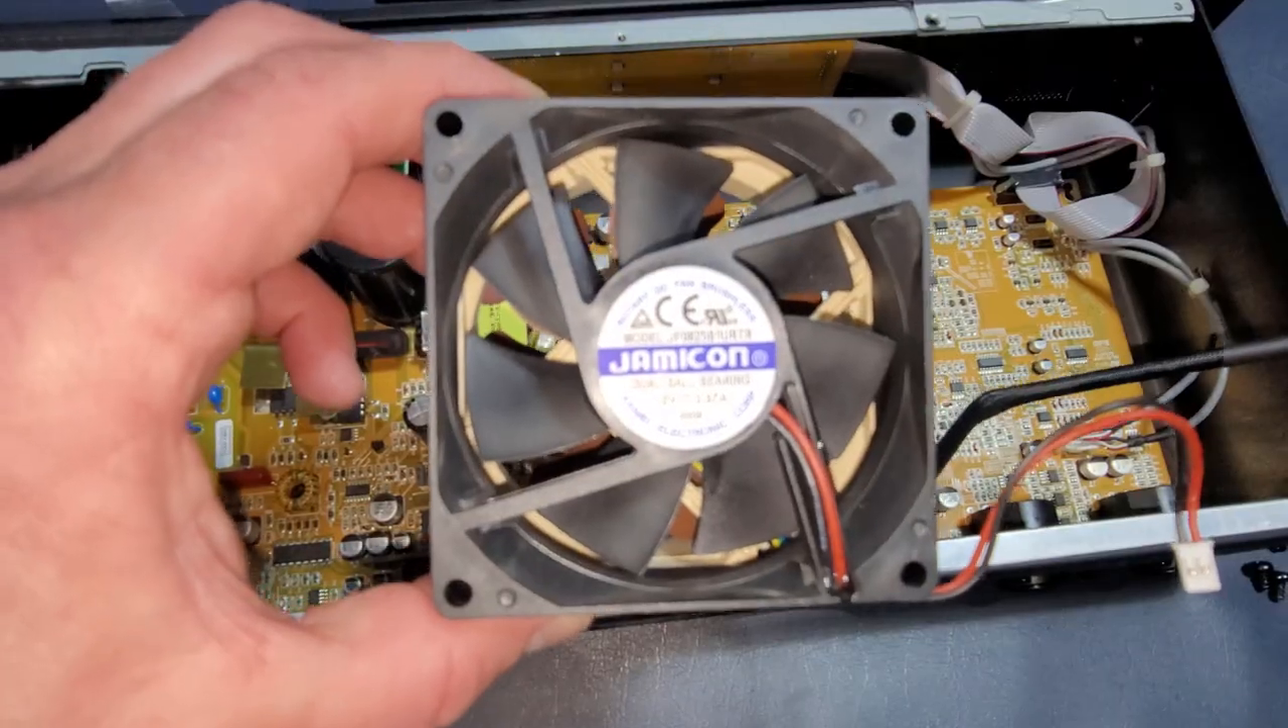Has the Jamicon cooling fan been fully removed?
Yes.